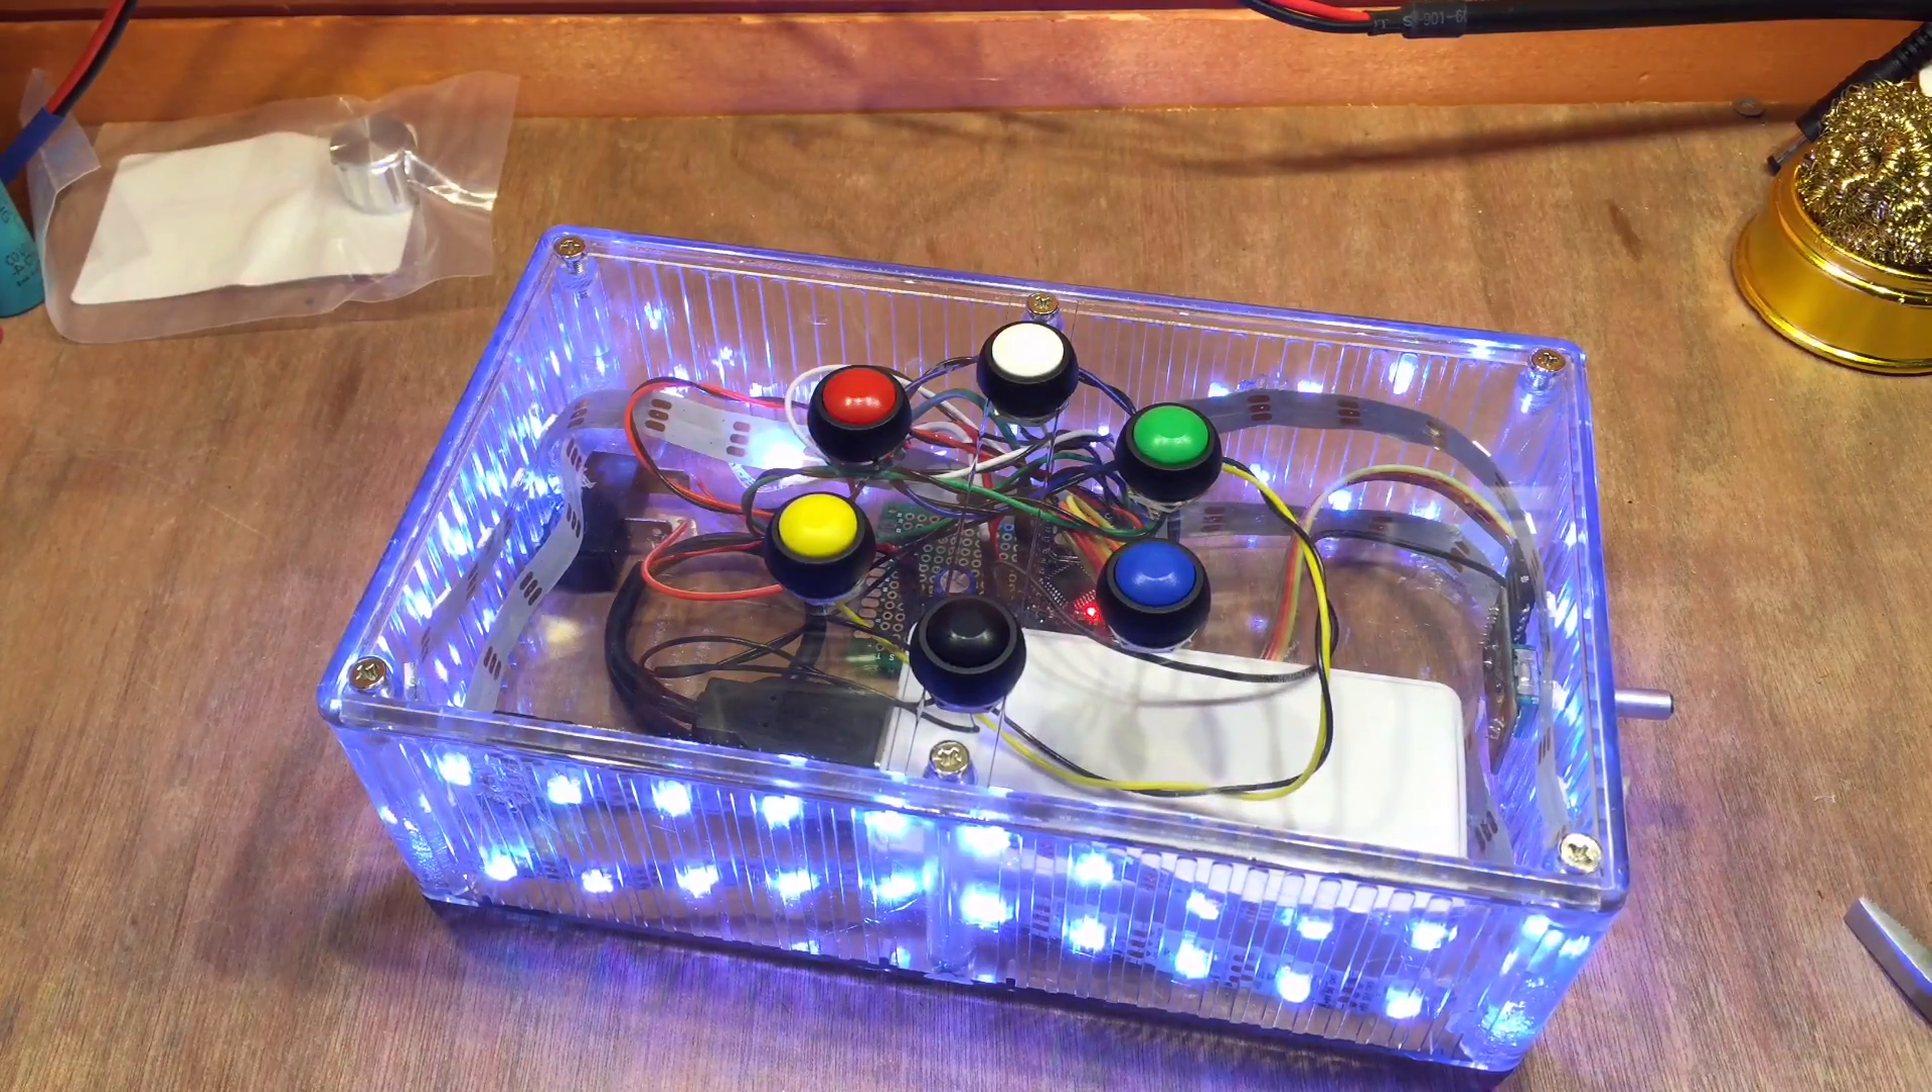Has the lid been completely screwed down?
Yes.